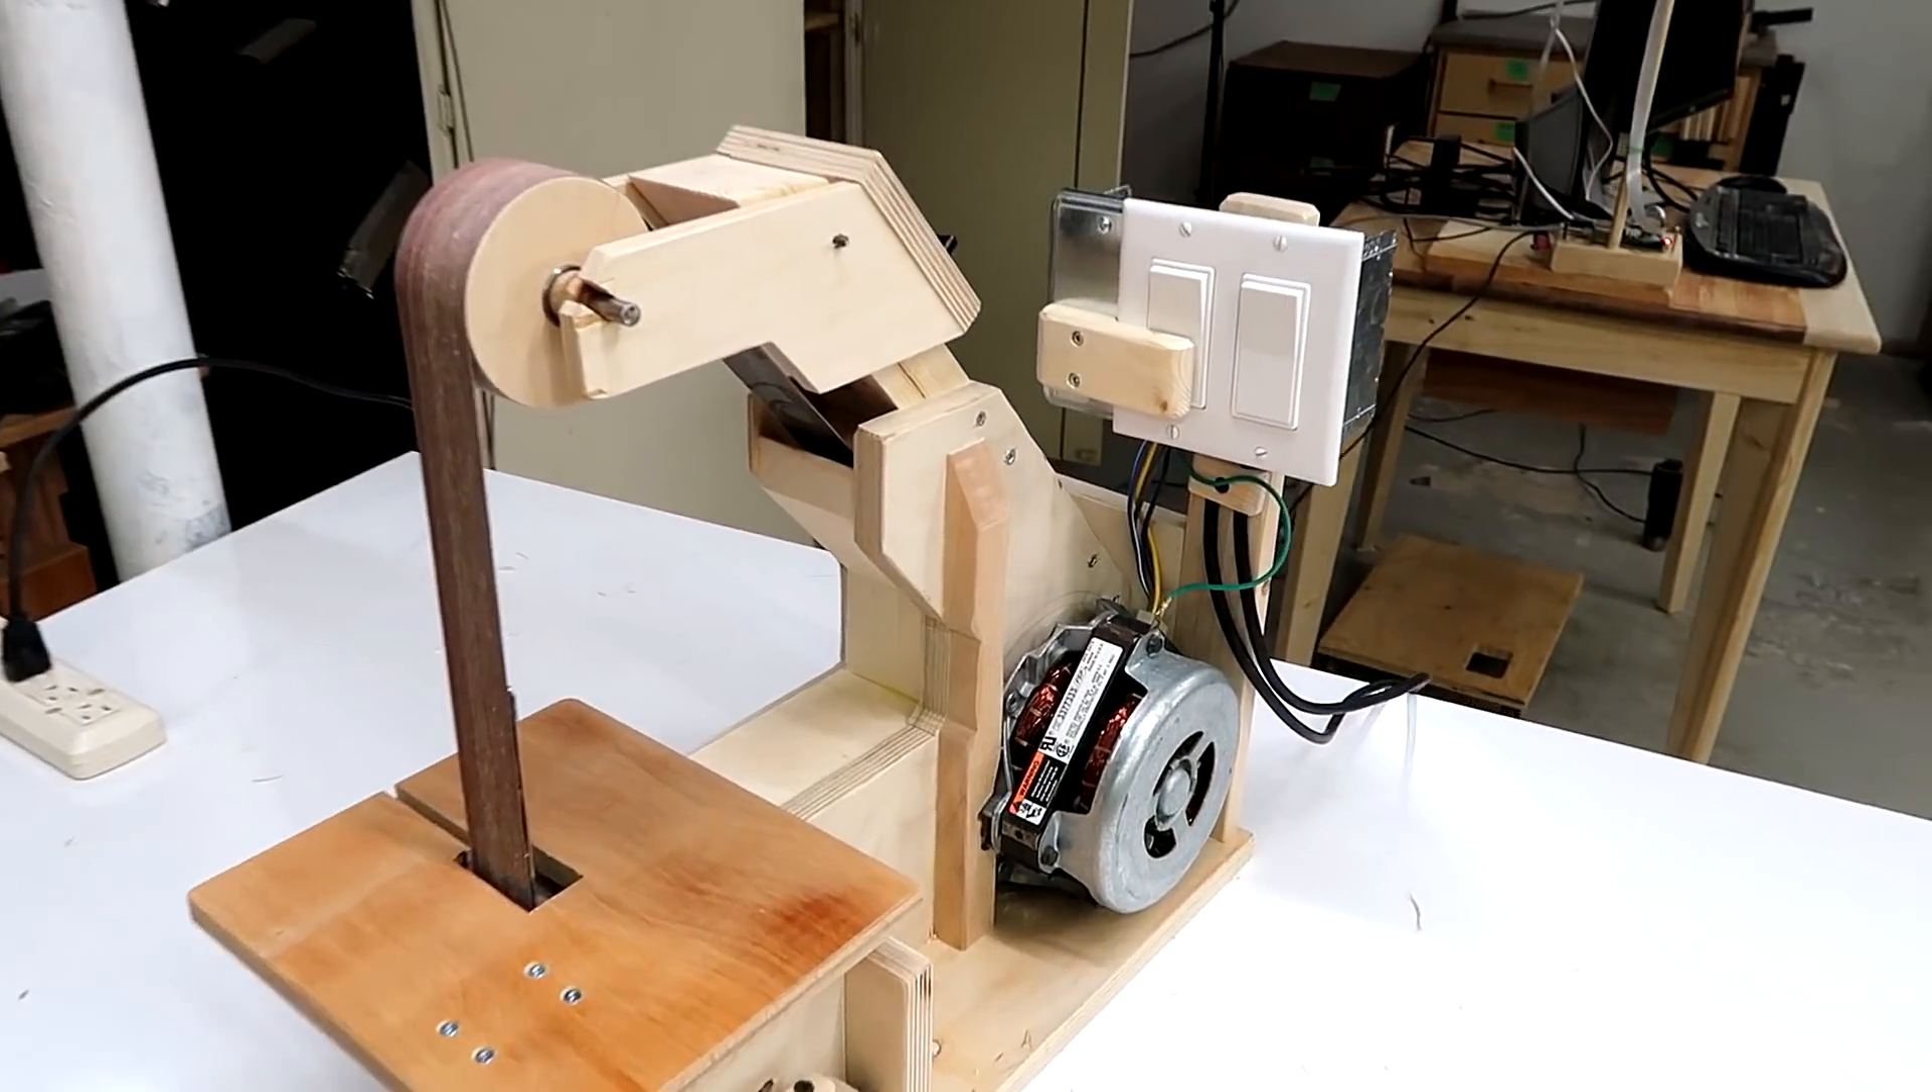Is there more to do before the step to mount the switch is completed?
No.